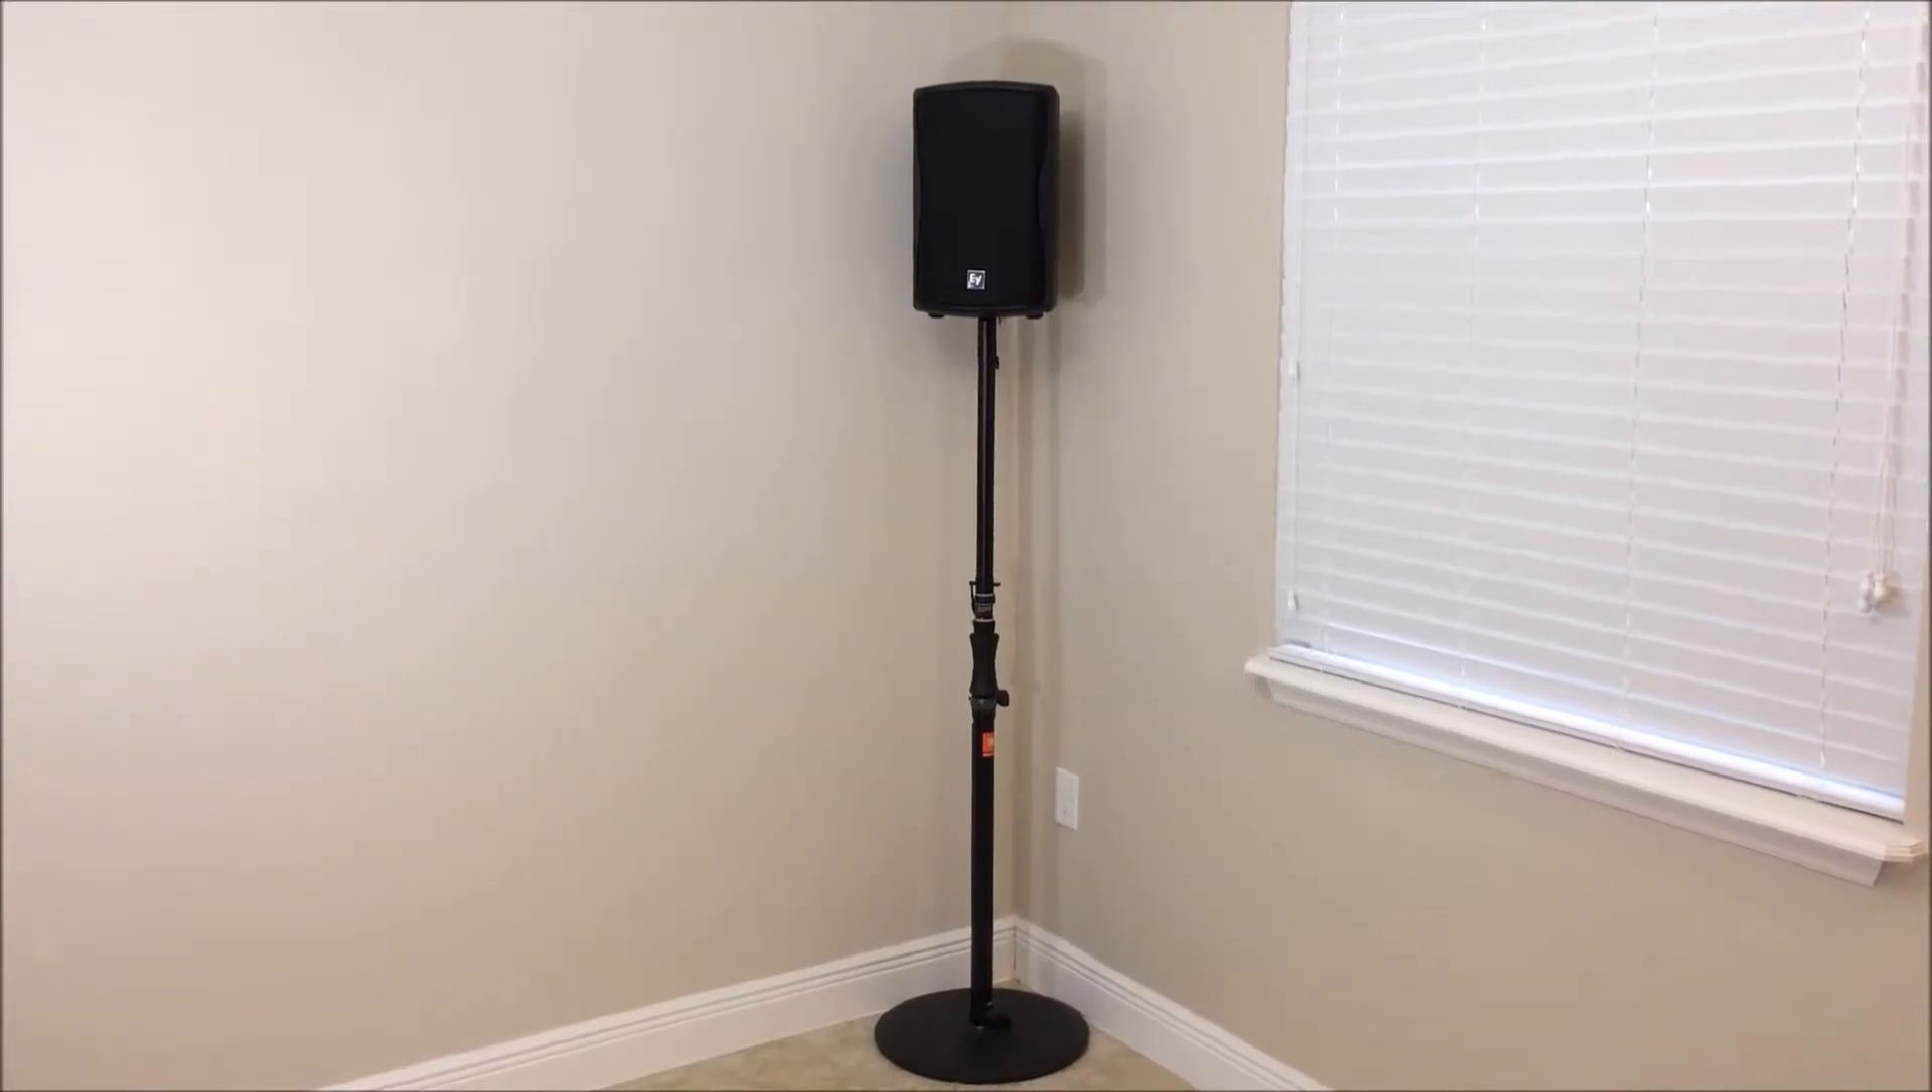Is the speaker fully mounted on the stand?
Yes.